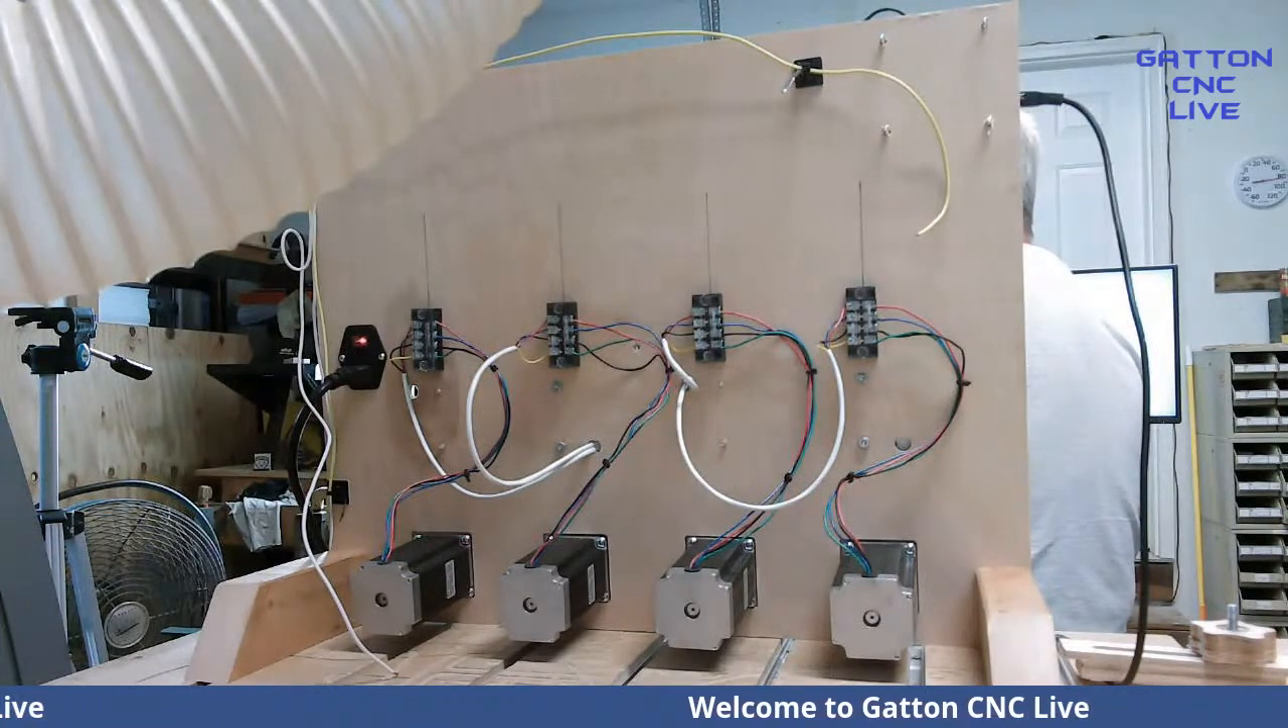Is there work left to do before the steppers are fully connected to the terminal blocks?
No.